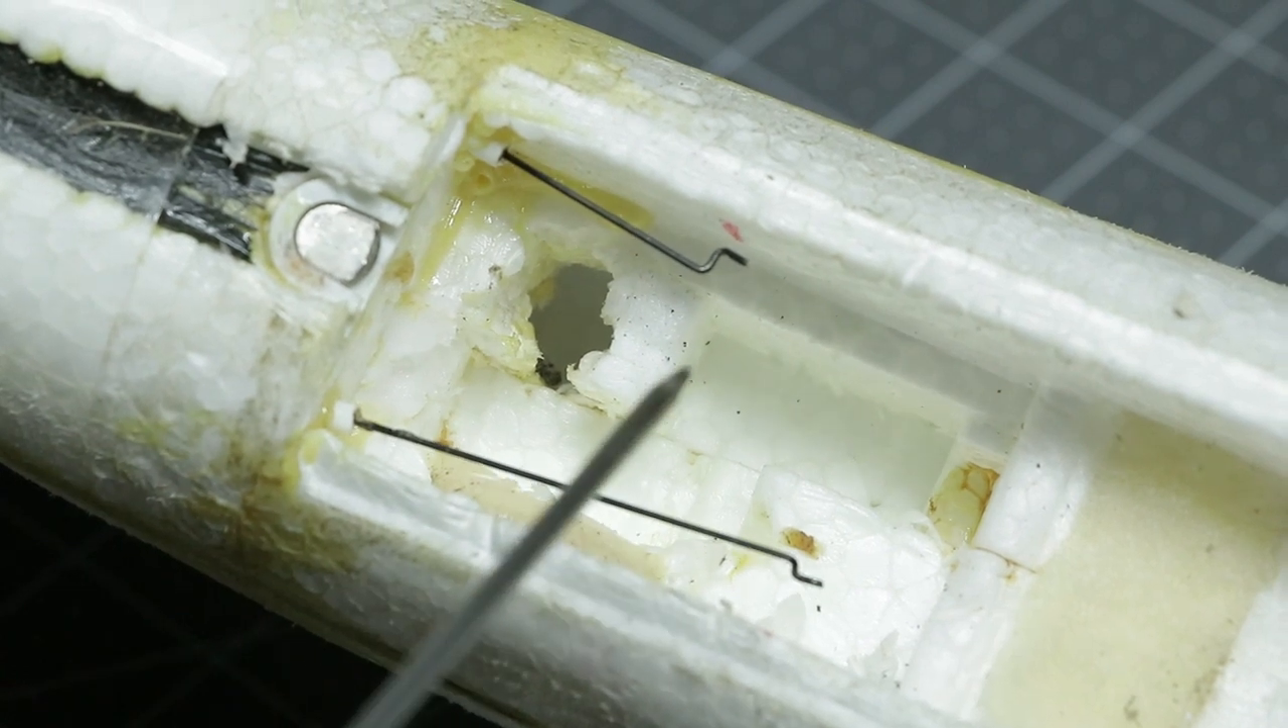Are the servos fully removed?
Yes.